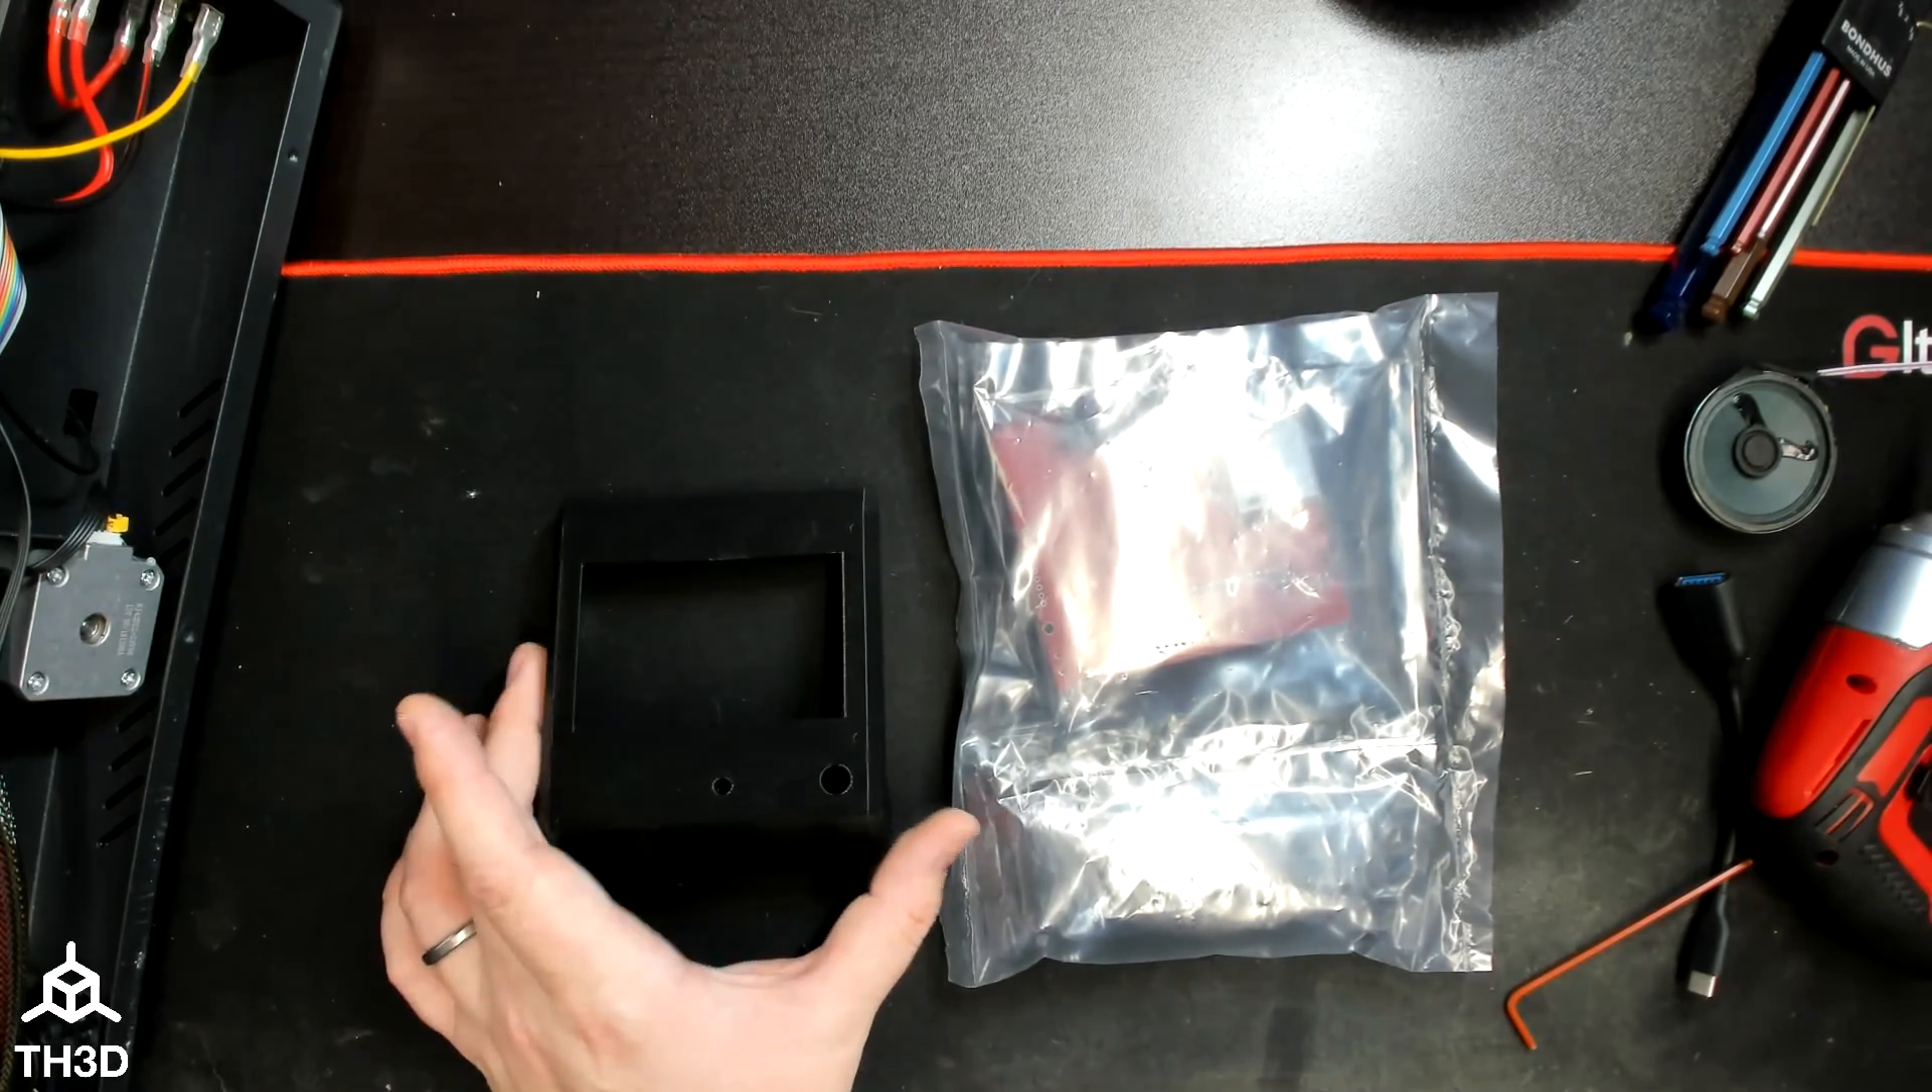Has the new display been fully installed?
No.